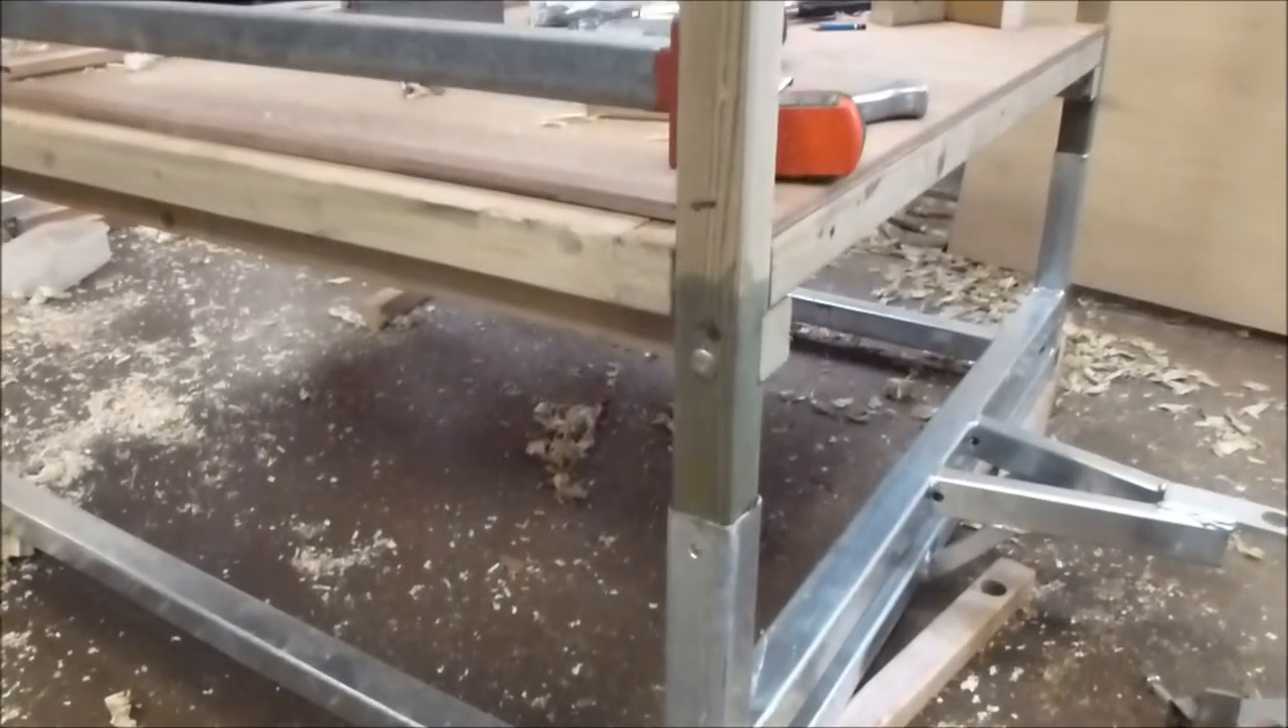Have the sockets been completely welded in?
Yes.